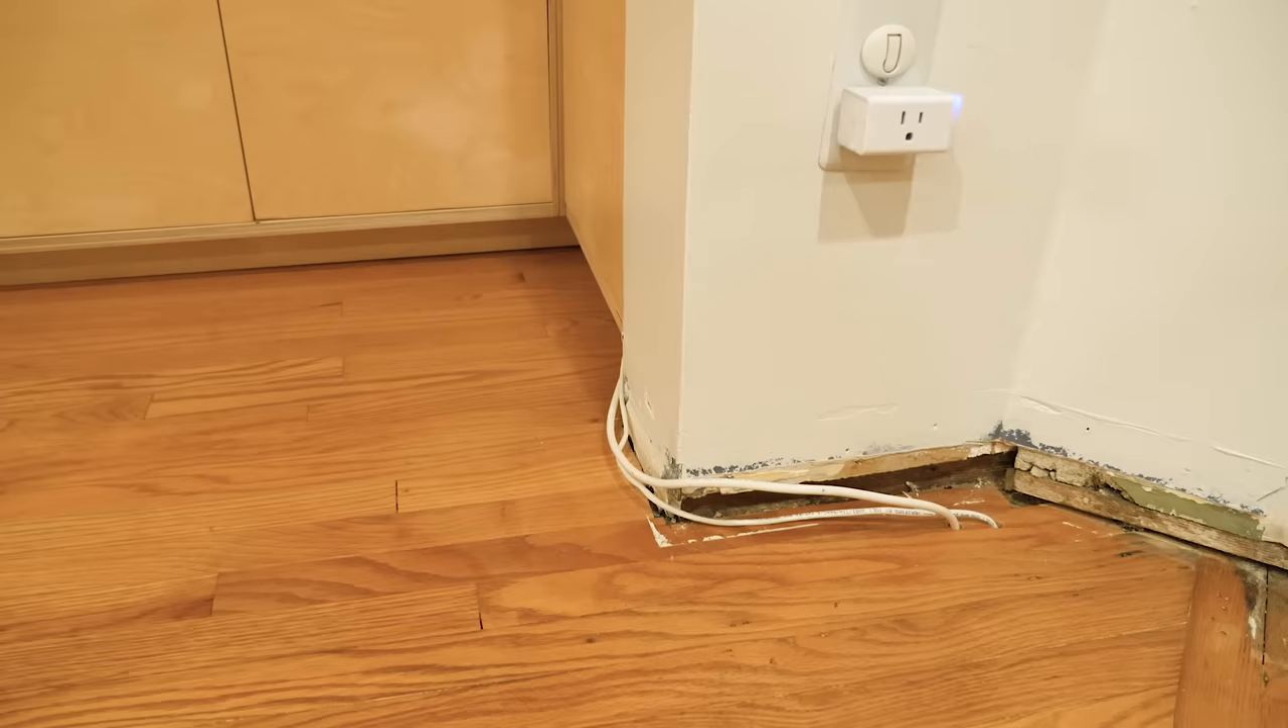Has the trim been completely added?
No.